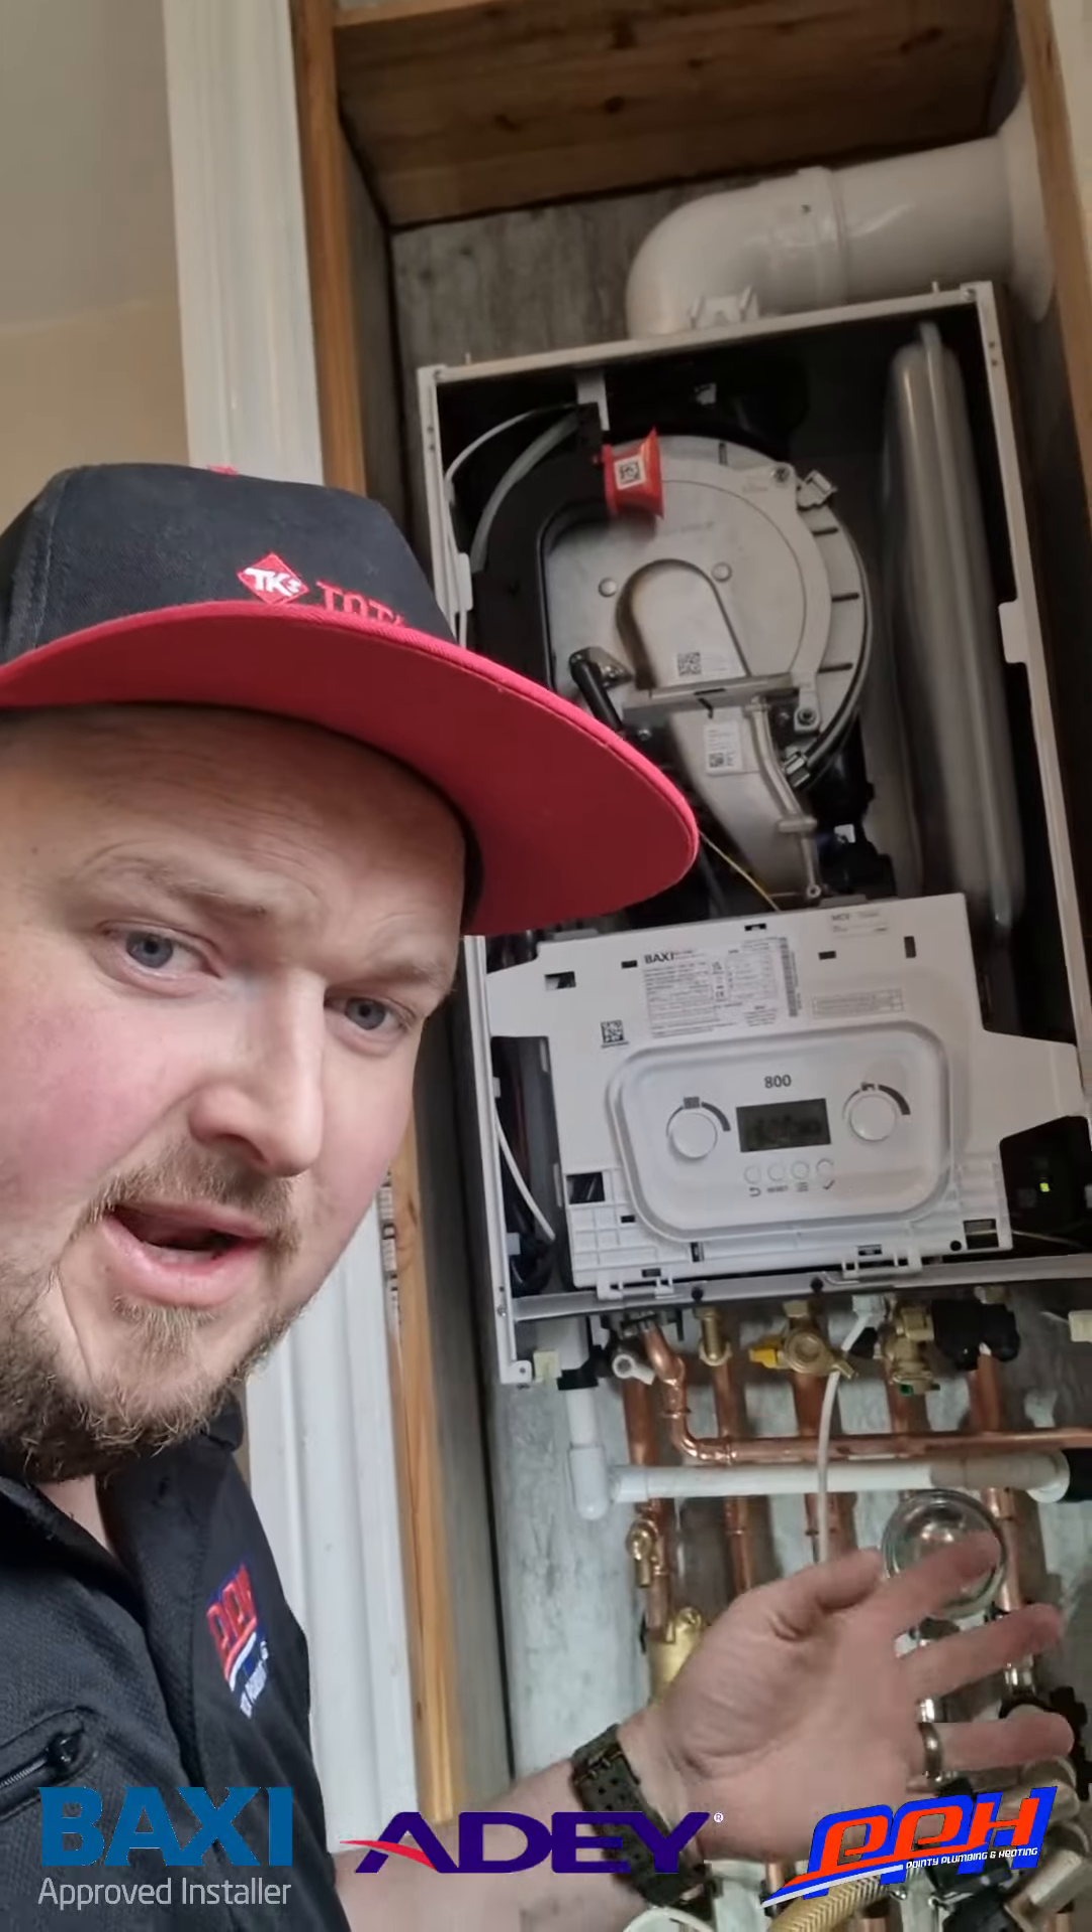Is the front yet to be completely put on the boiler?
Yes.